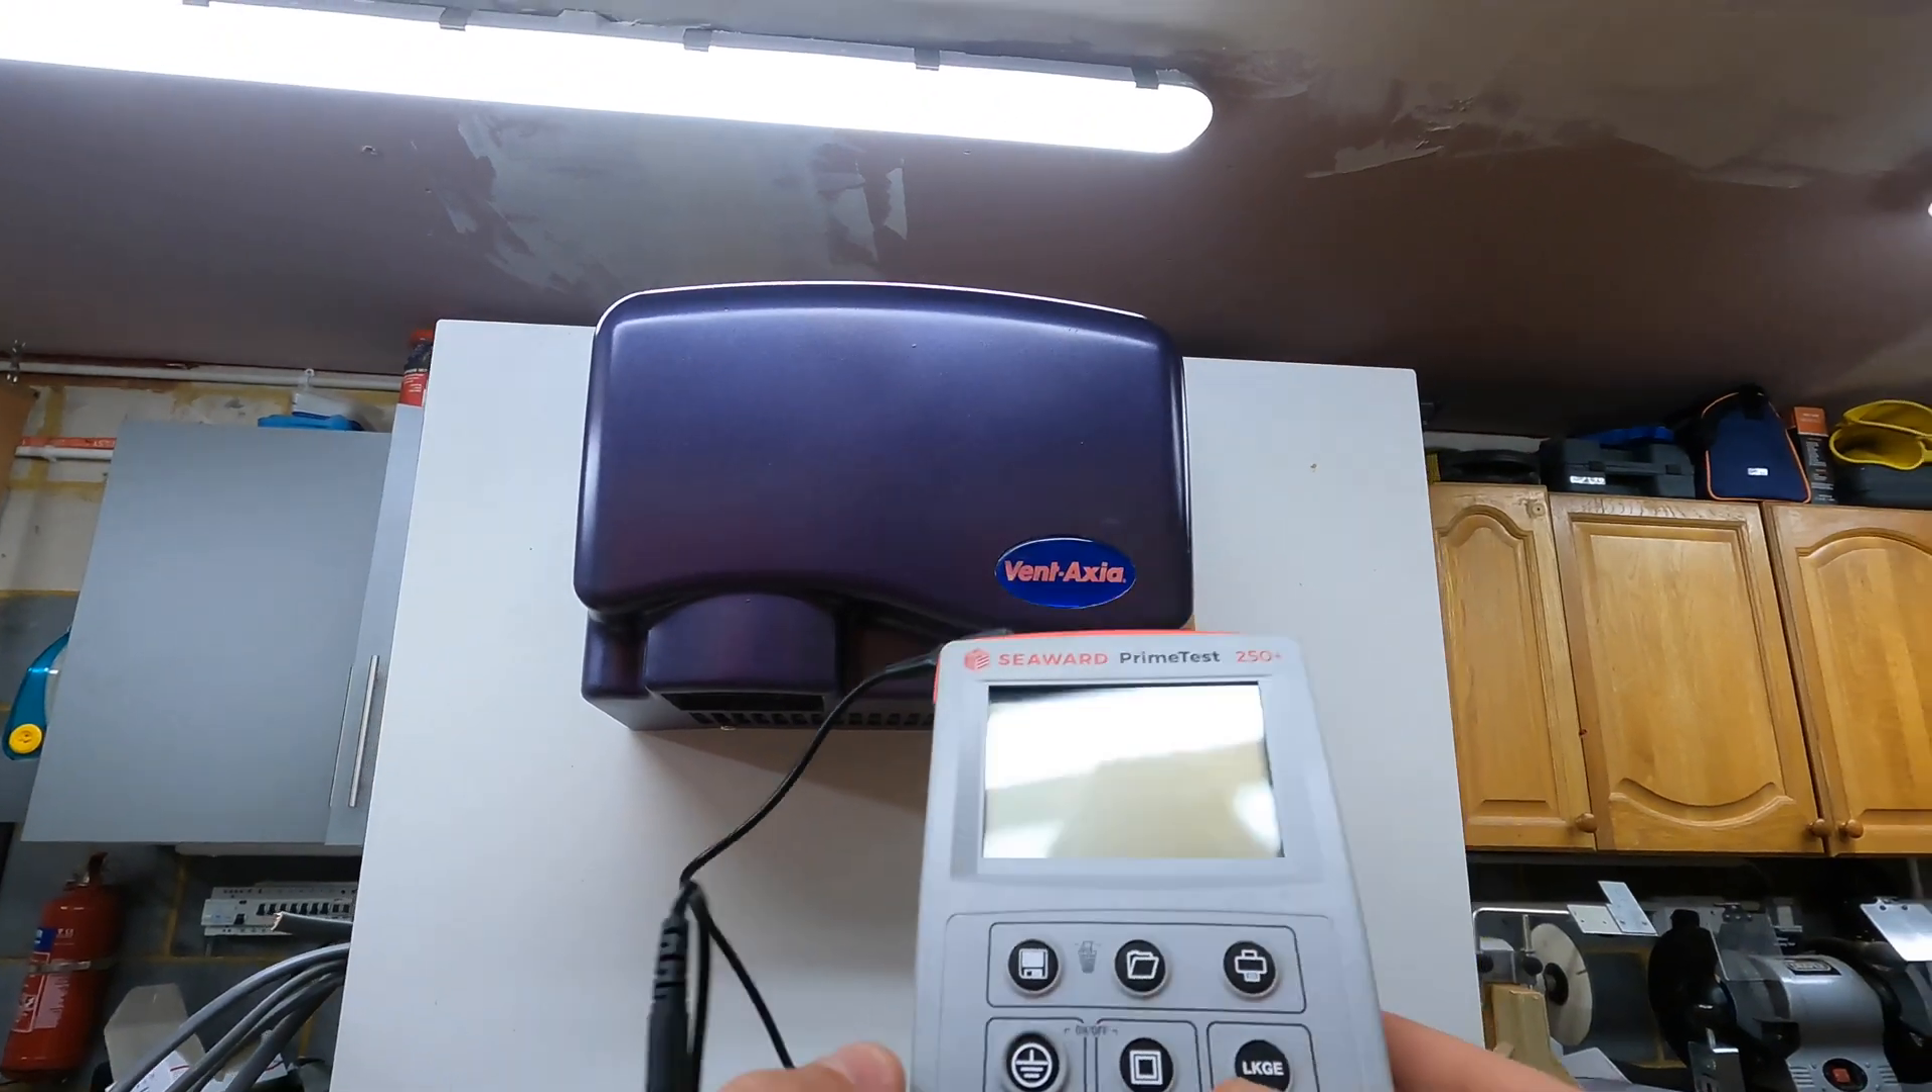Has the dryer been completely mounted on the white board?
Yes.